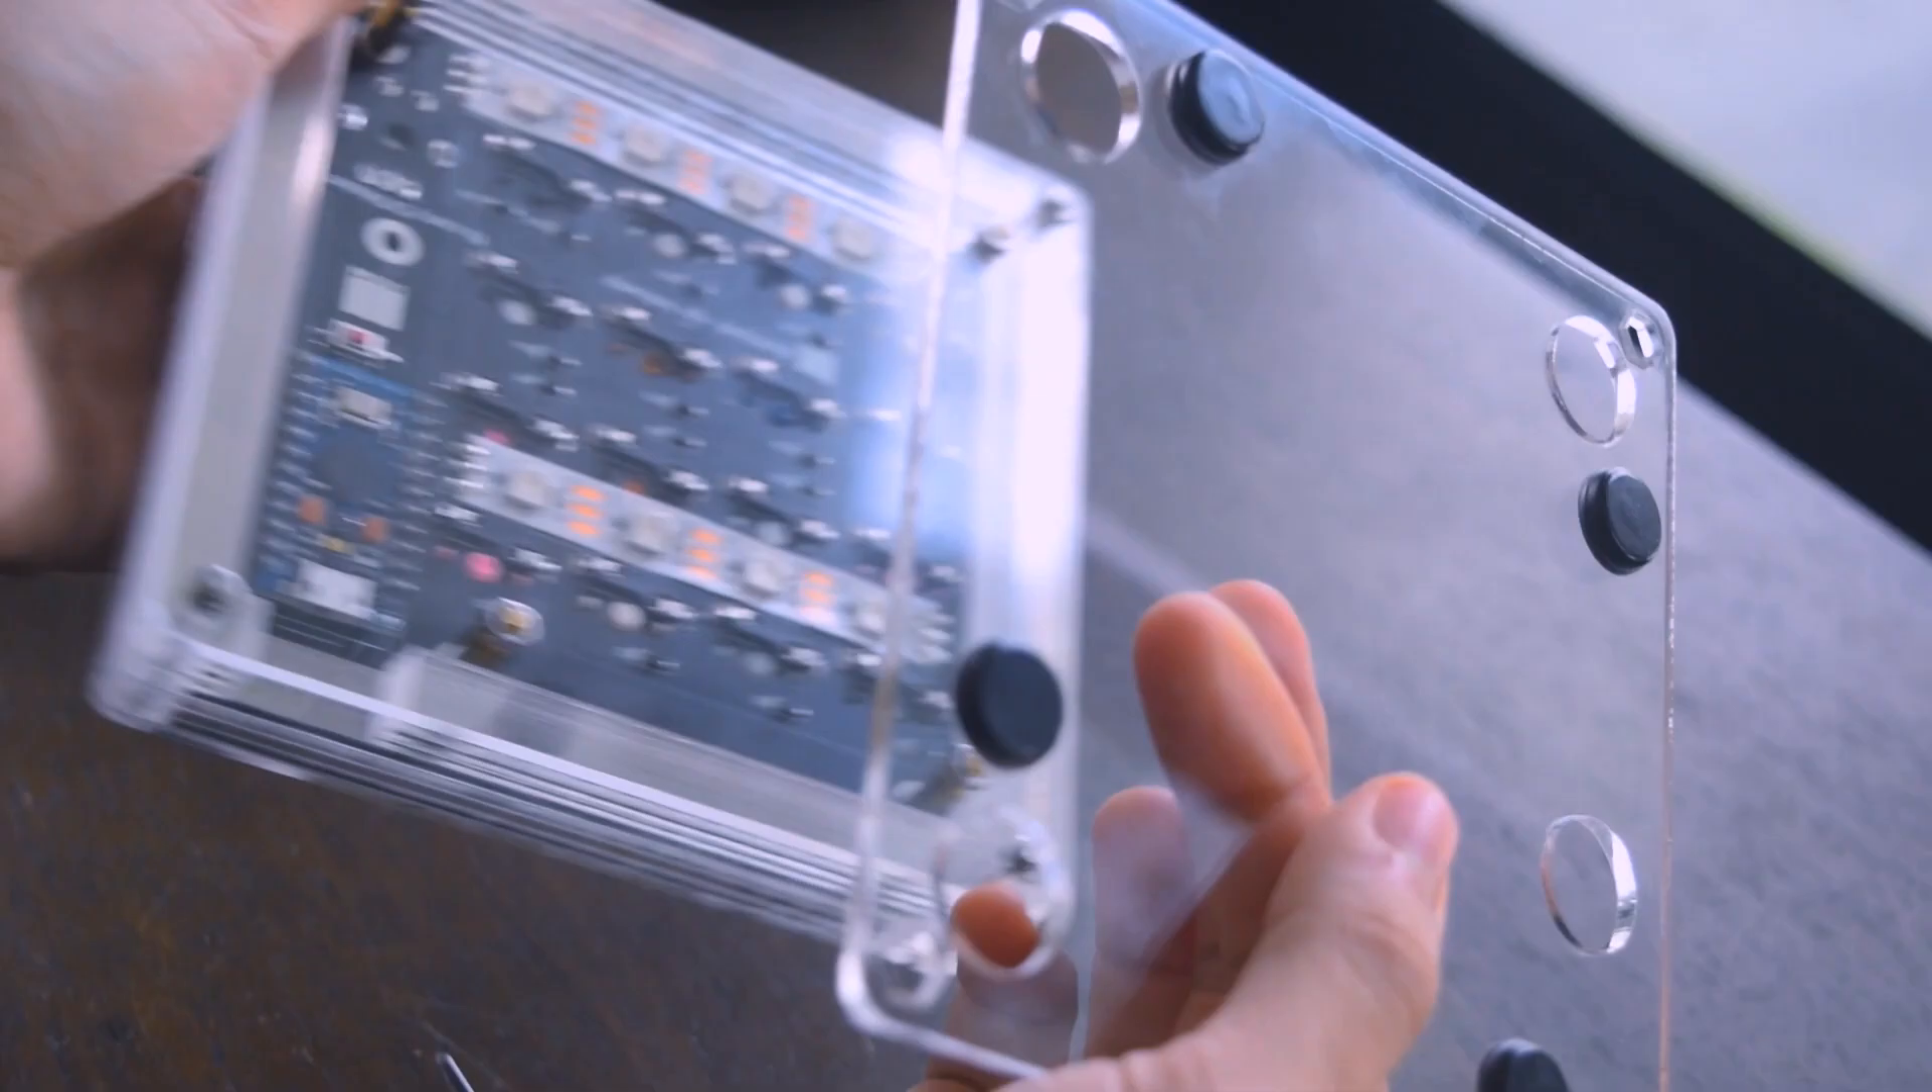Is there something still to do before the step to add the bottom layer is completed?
Yes.